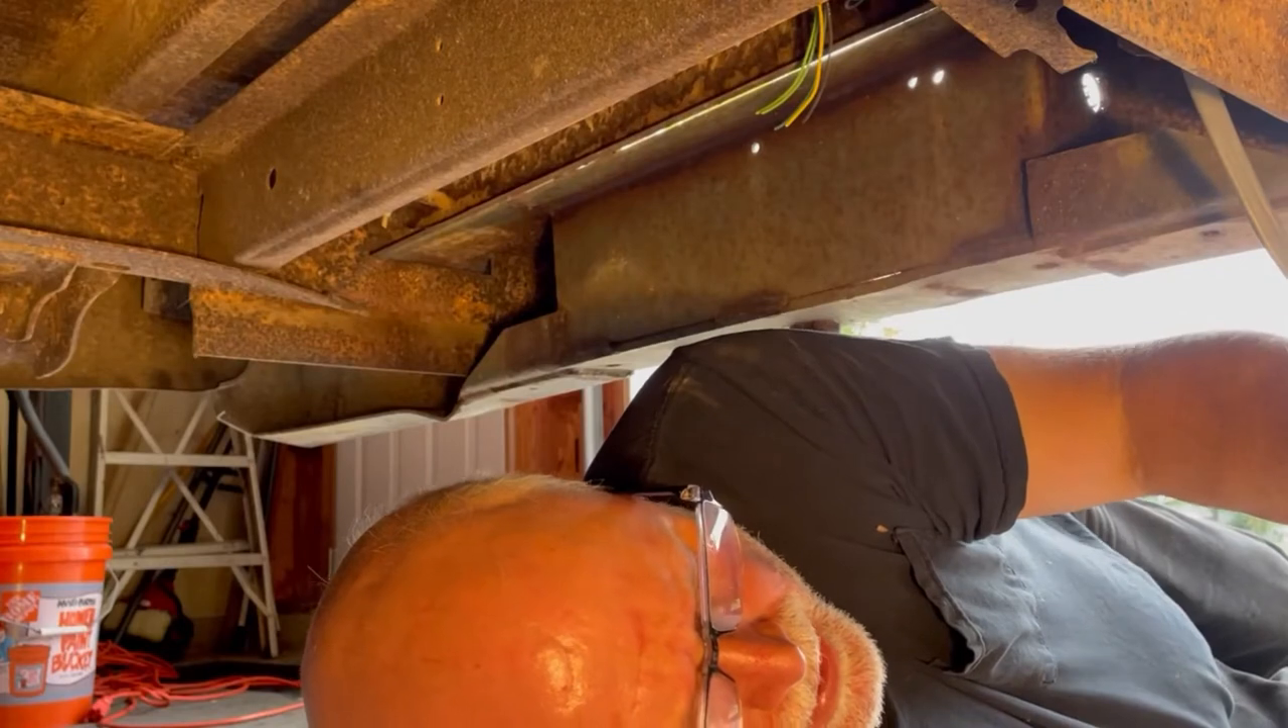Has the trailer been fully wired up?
No.